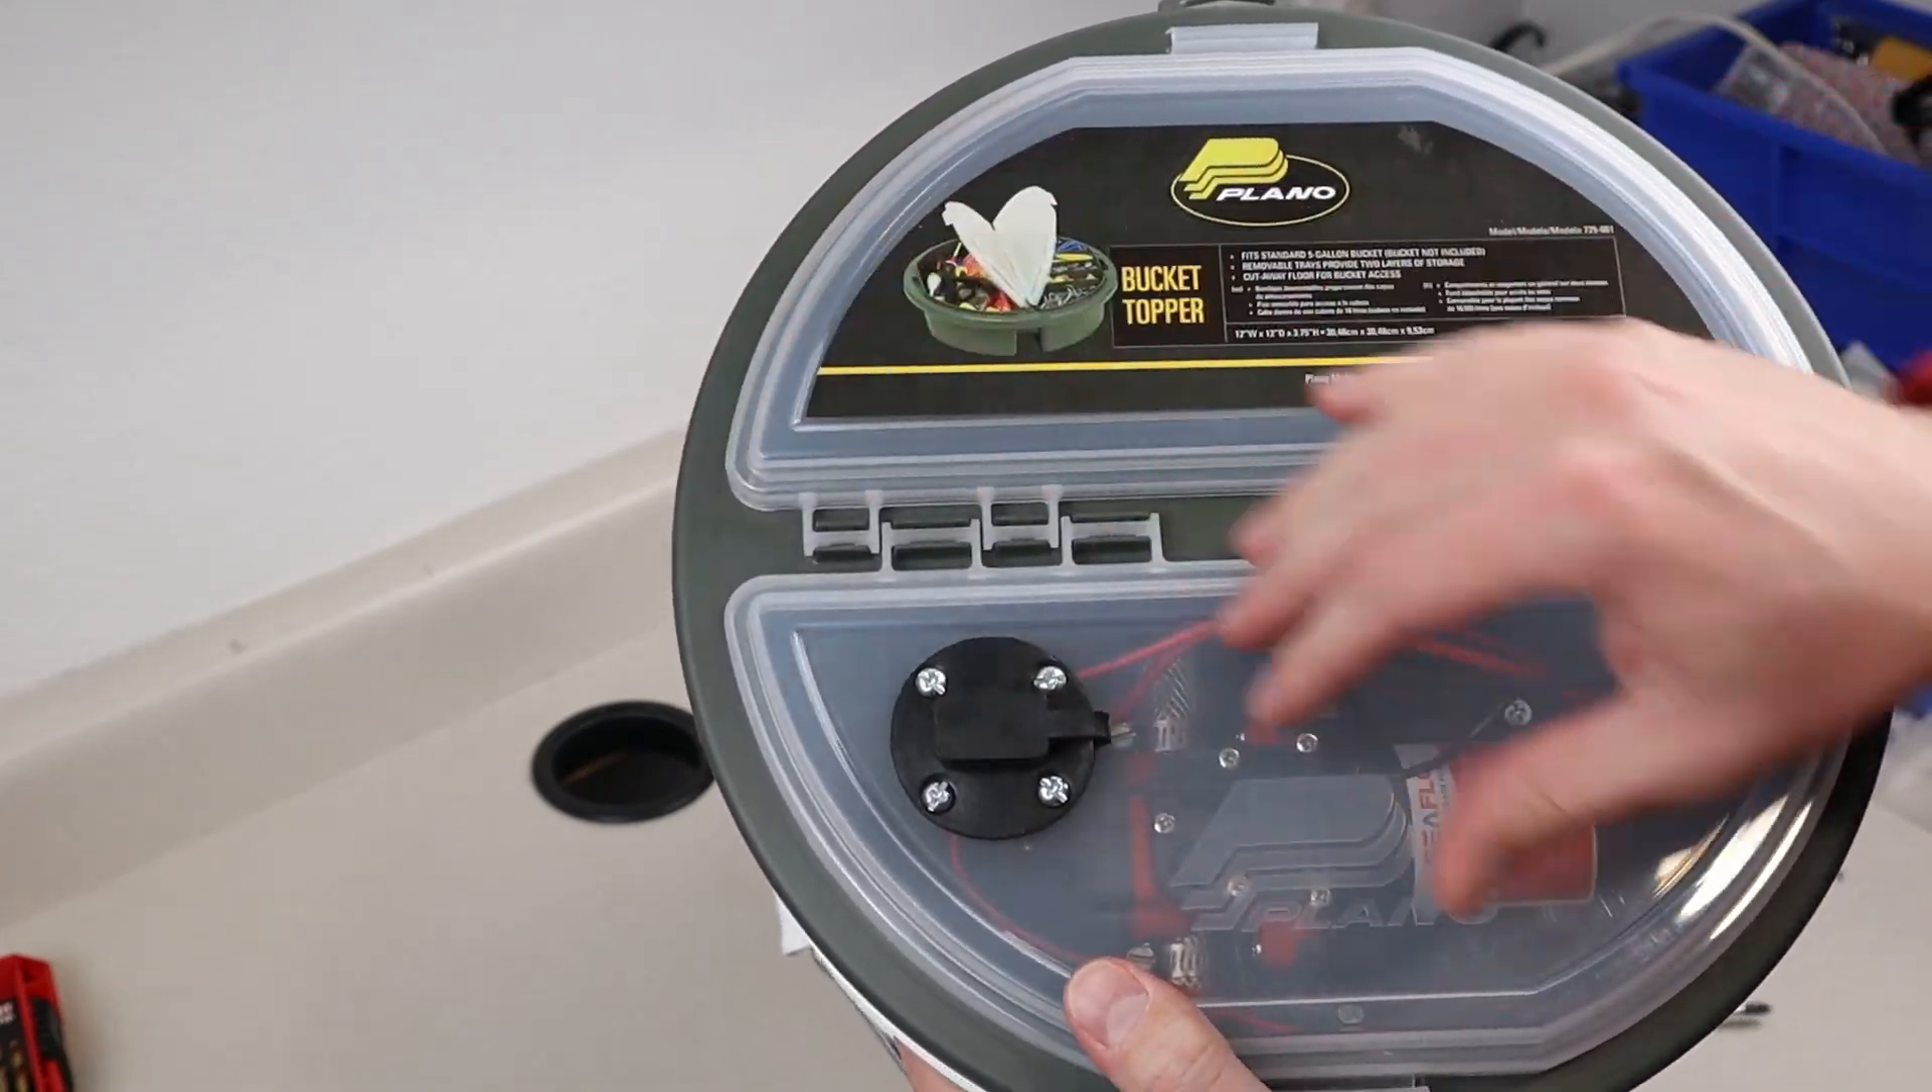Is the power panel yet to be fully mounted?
No.